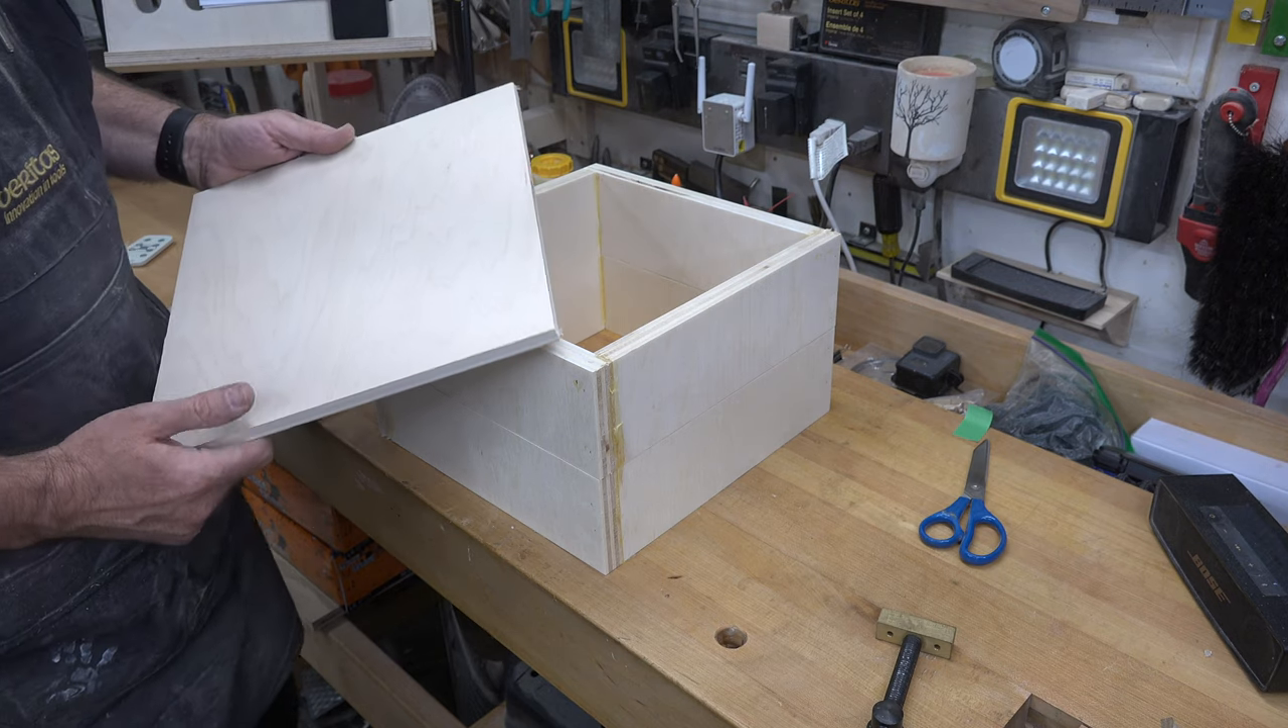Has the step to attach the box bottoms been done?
No.